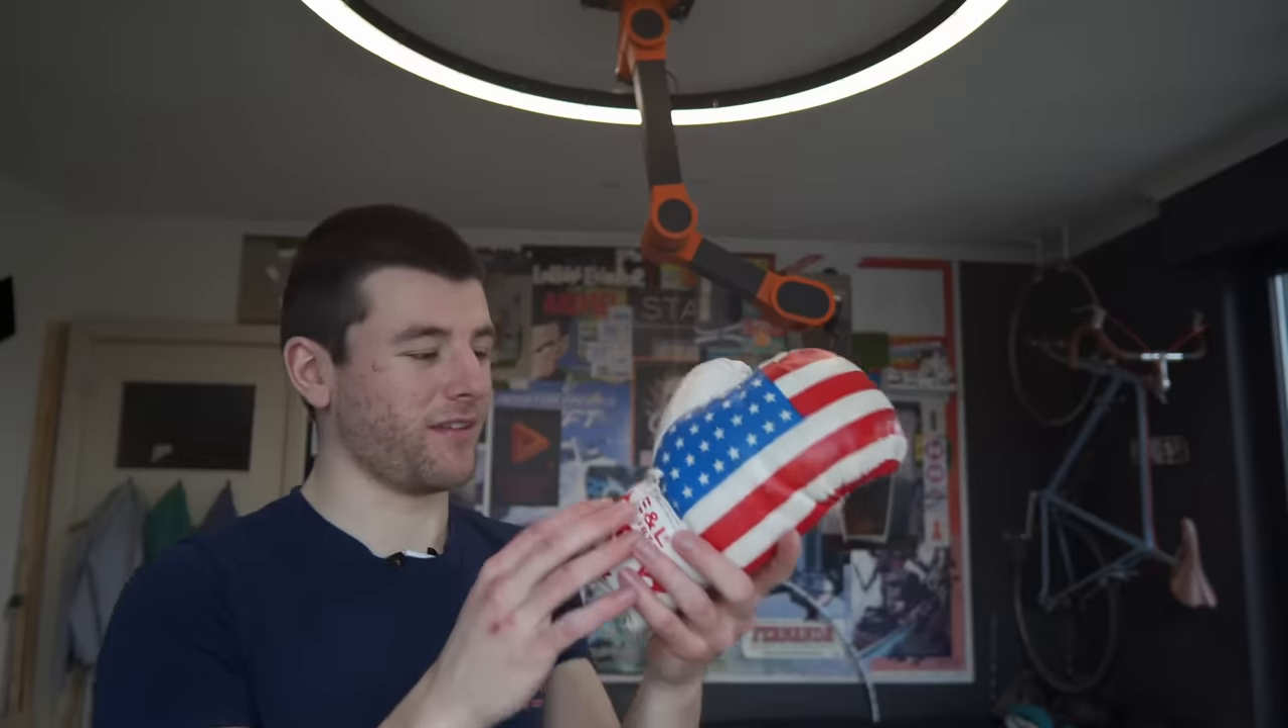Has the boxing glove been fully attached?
No.